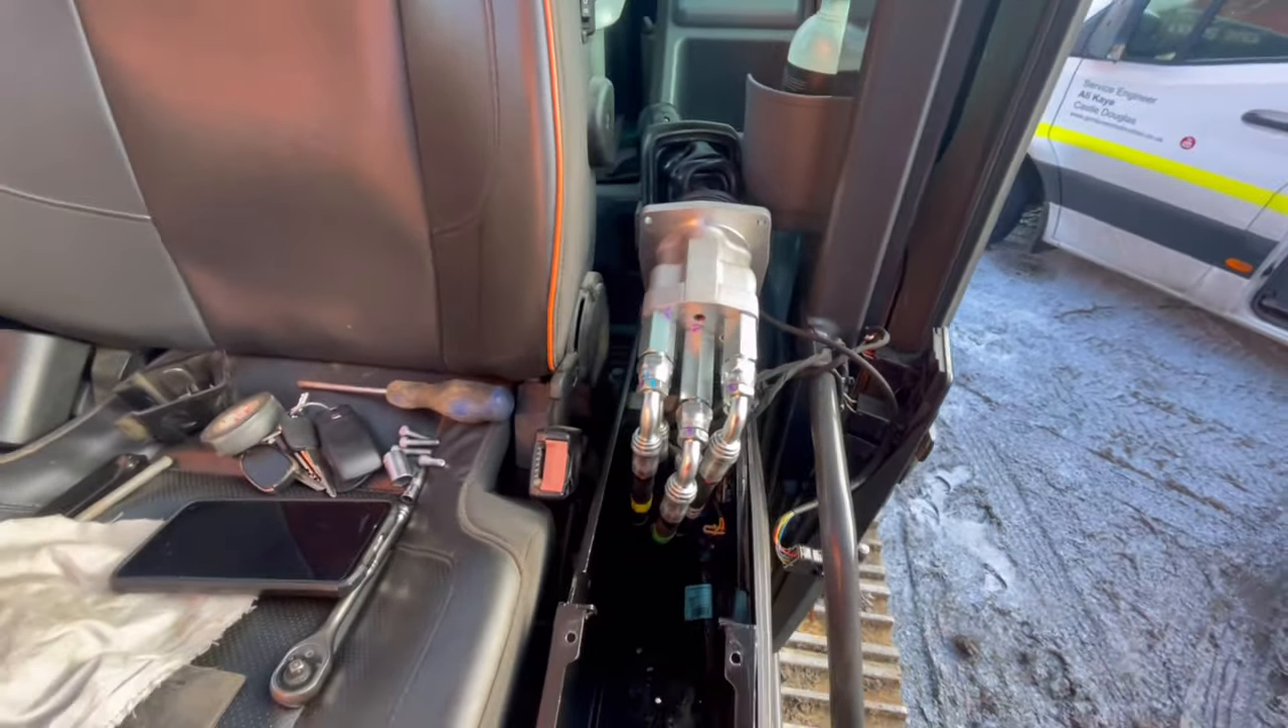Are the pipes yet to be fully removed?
Yes.